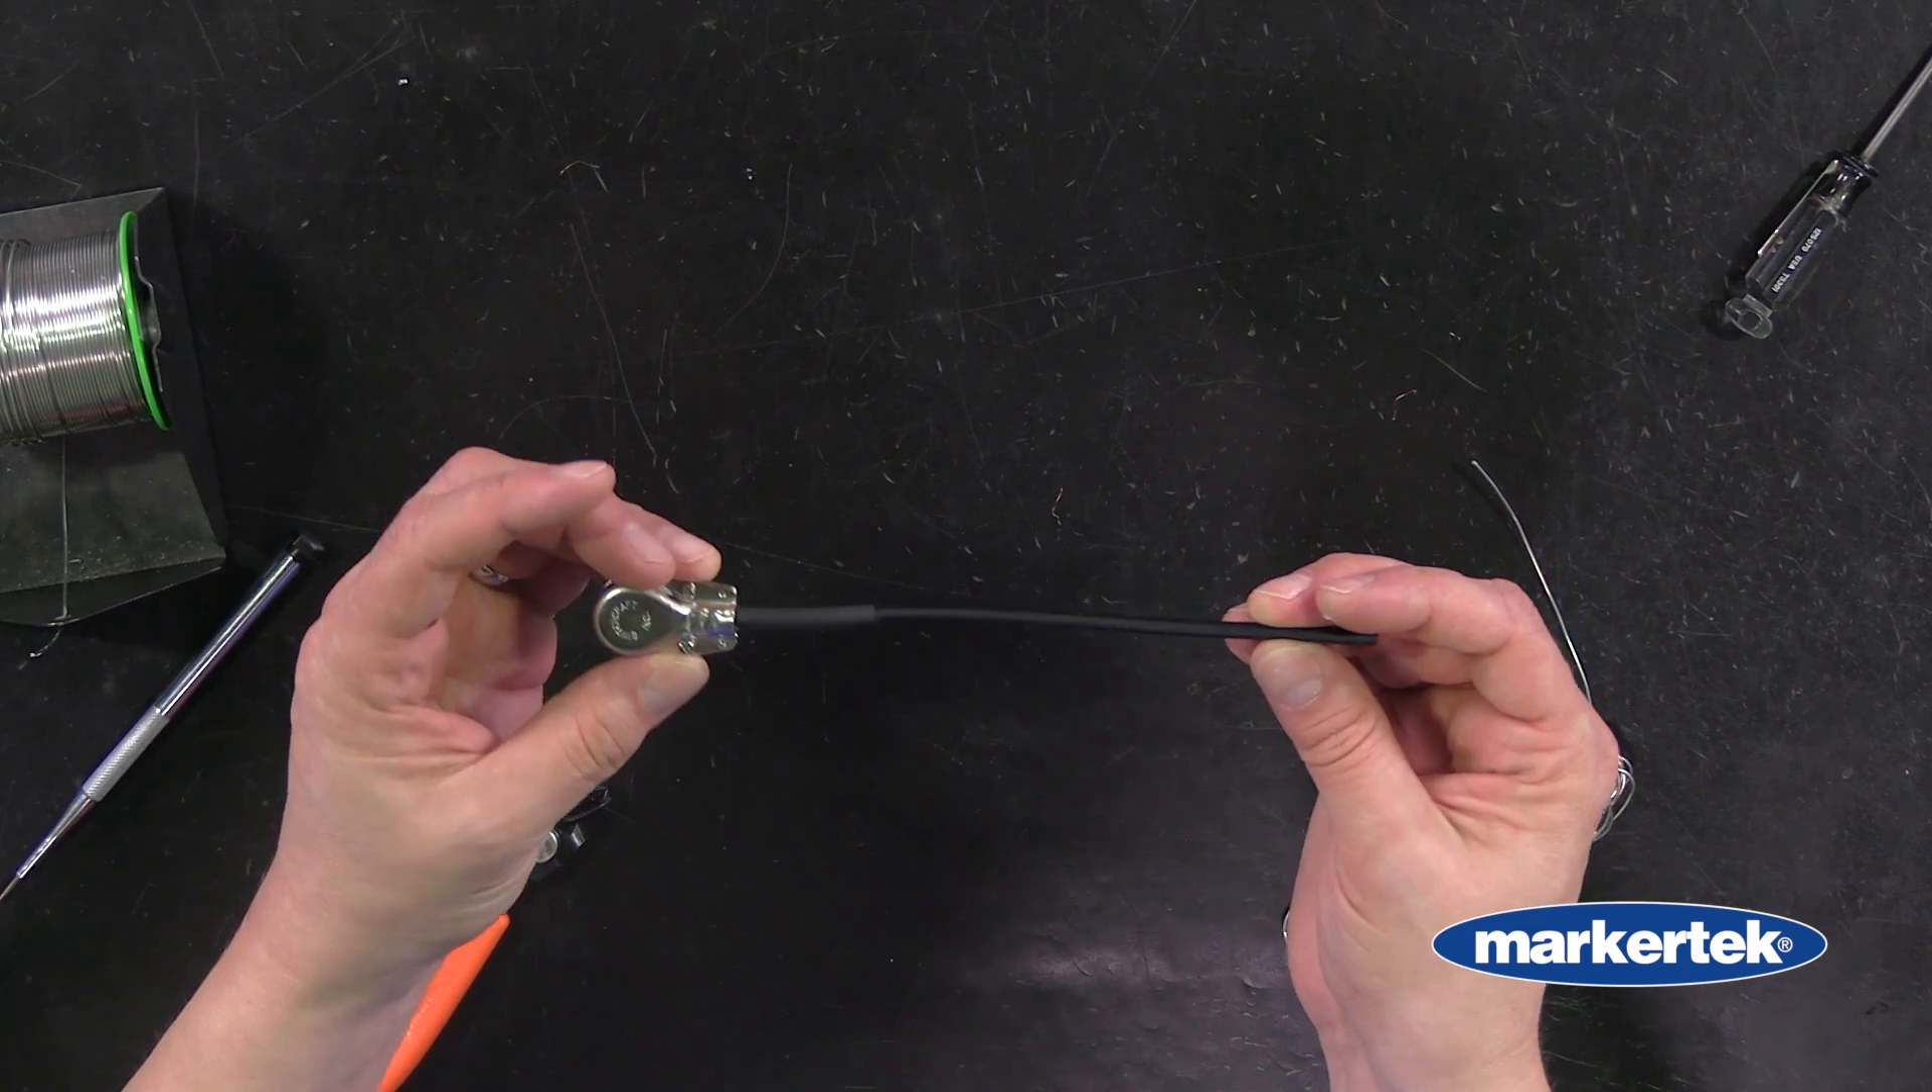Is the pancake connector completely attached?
Yes.